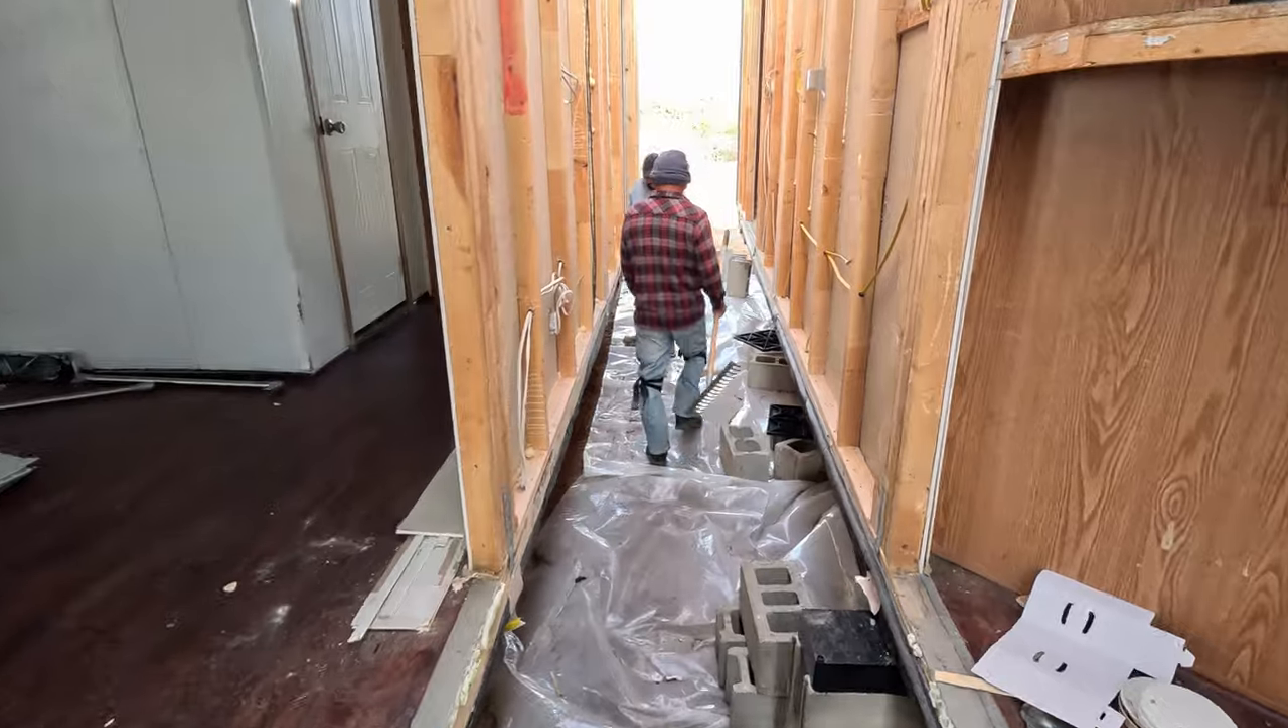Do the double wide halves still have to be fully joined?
Yes.